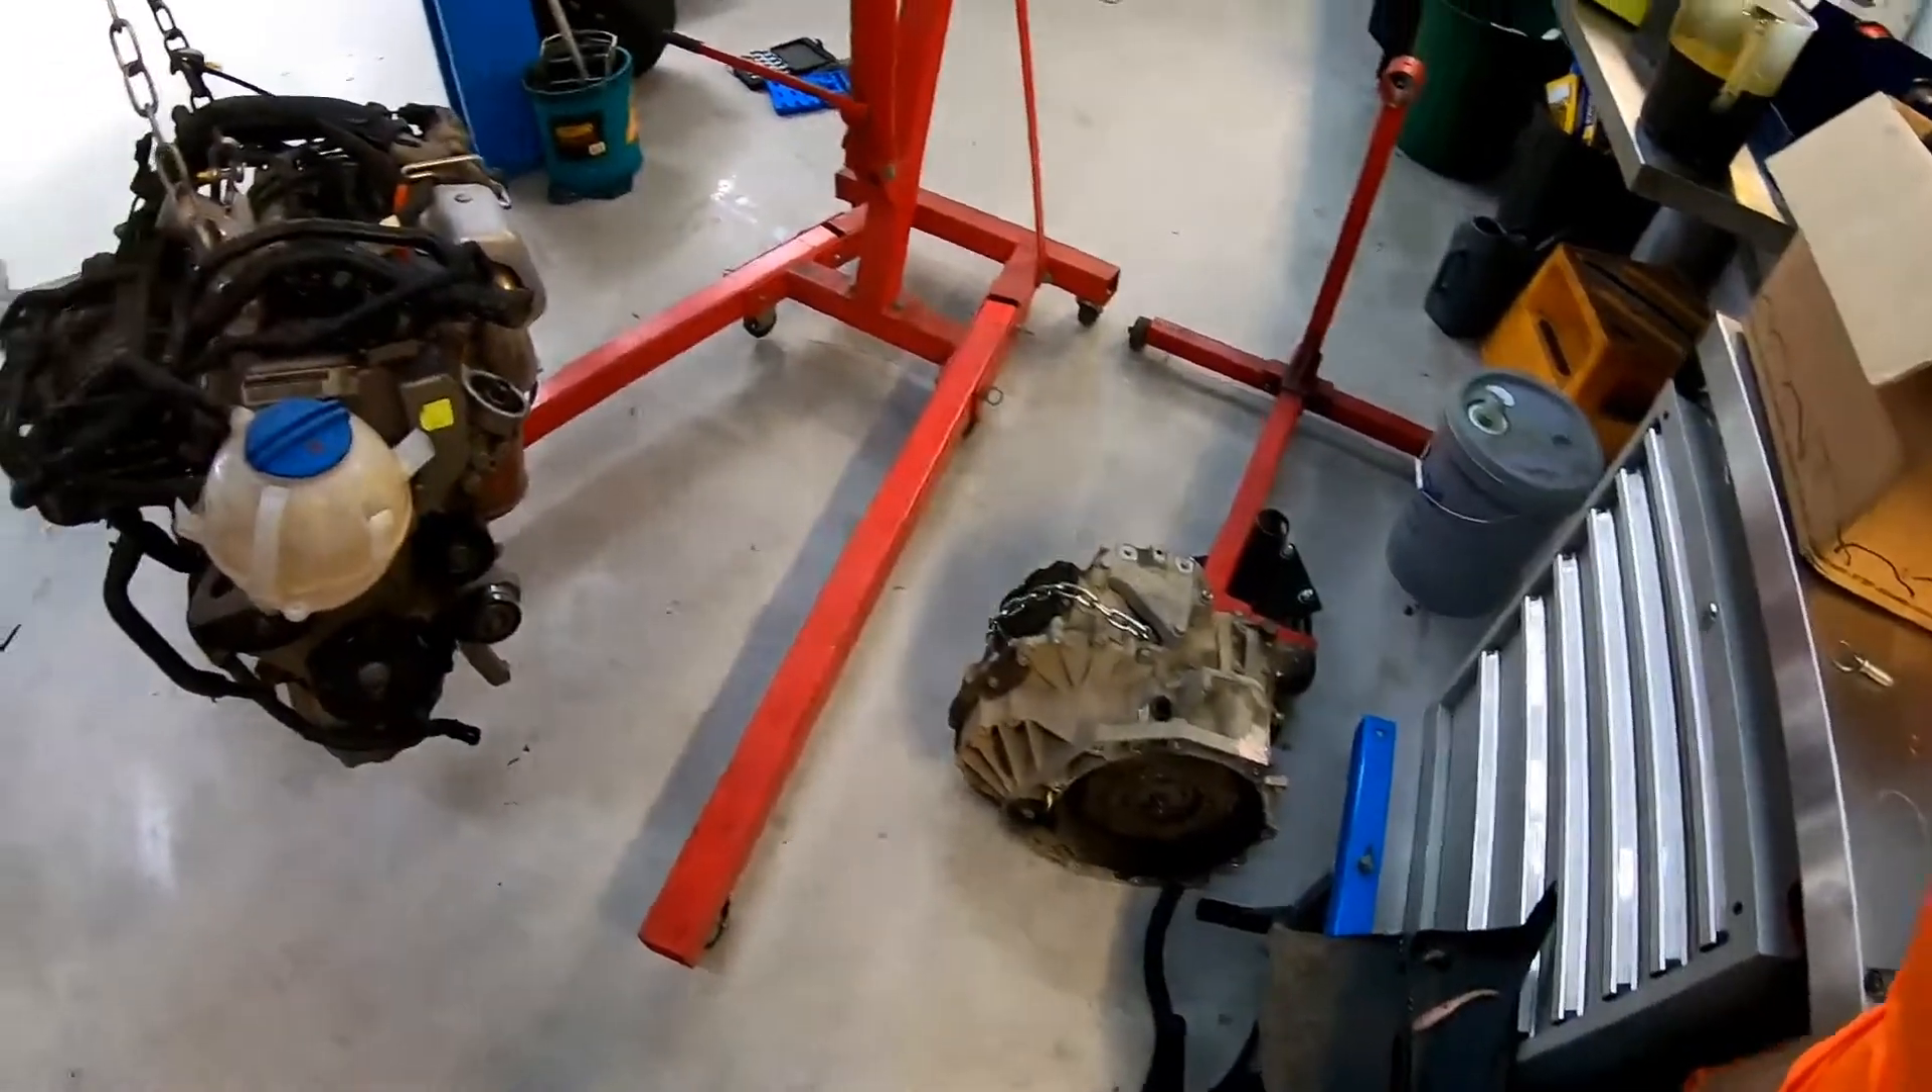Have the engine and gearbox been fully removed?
Yes.